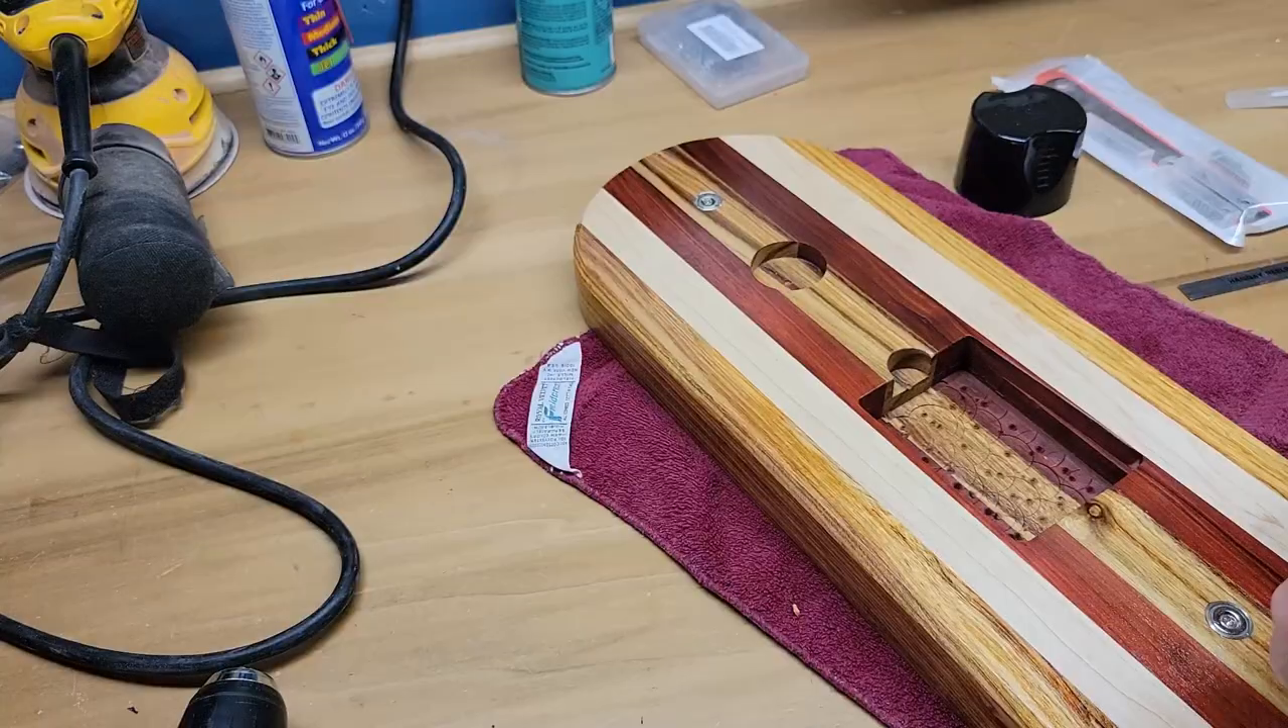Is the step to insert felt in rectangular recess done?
No.